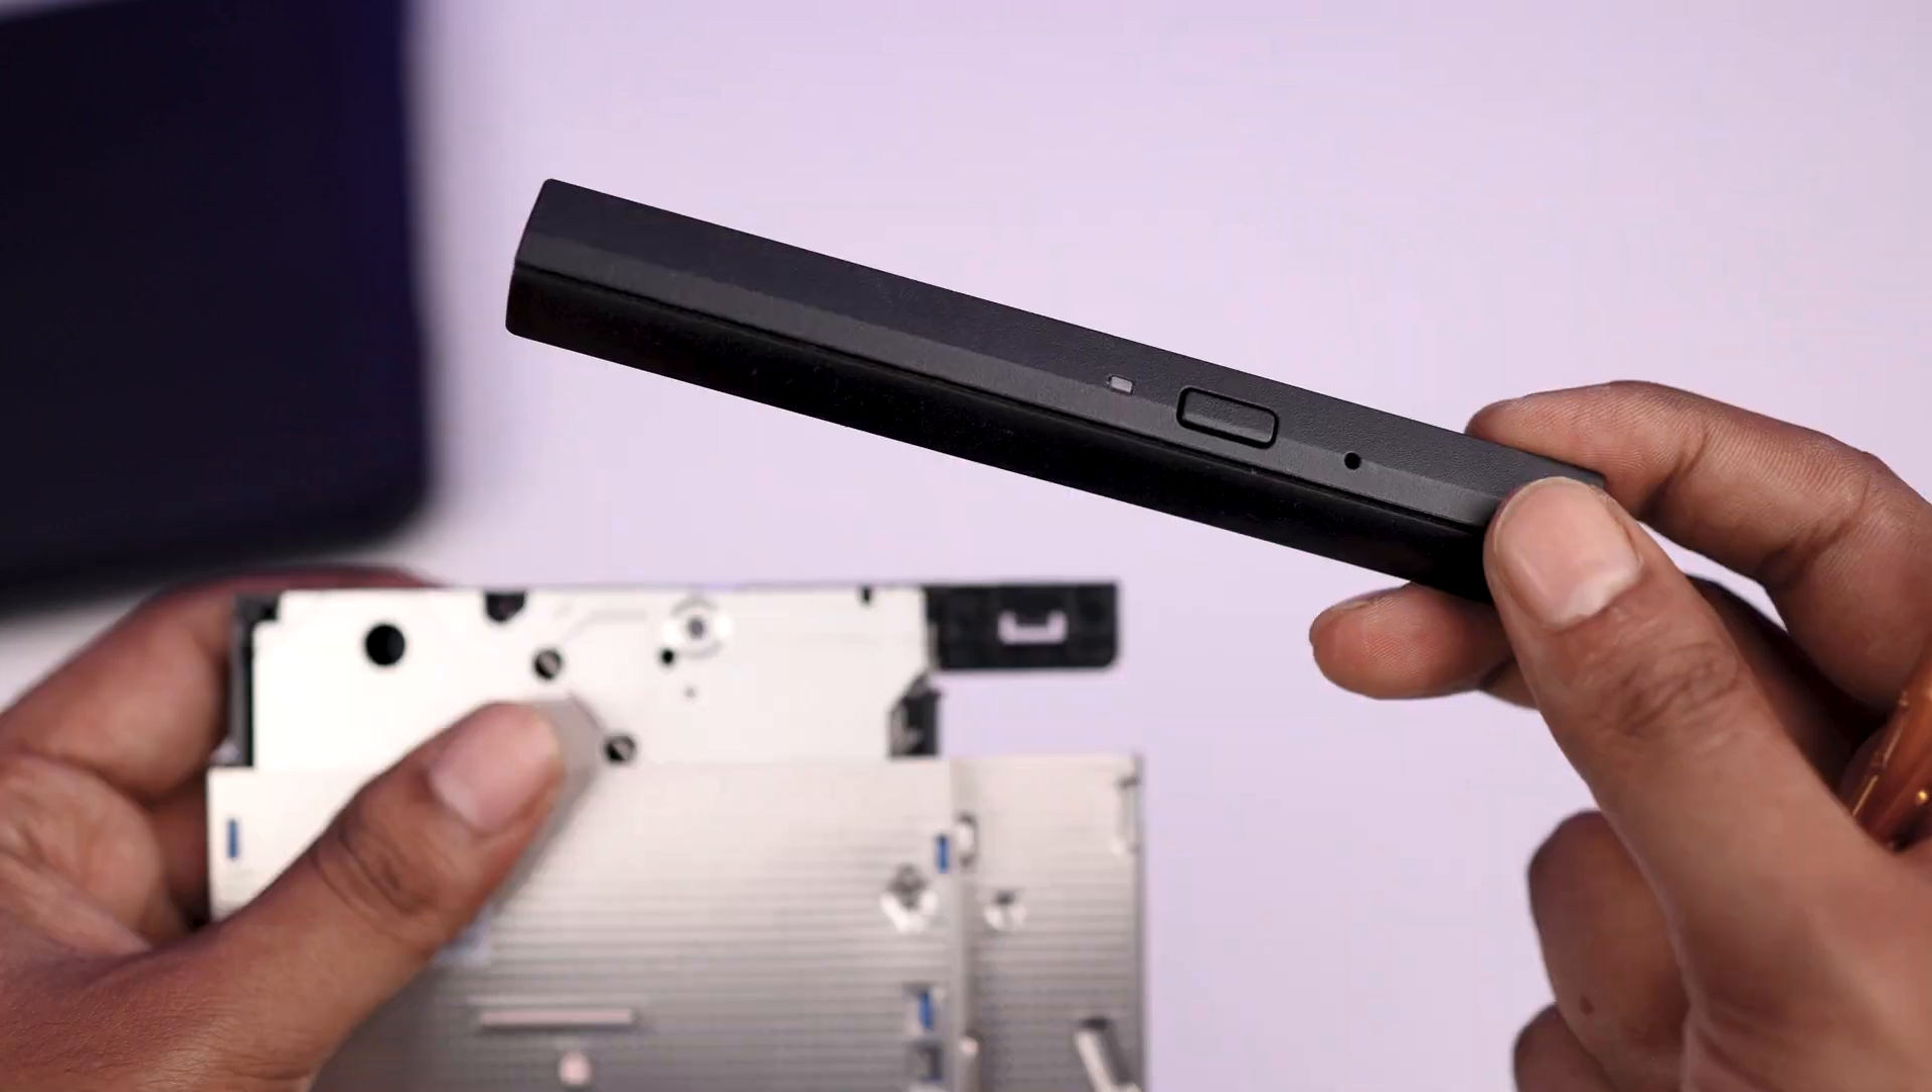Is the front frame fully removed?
Yes.